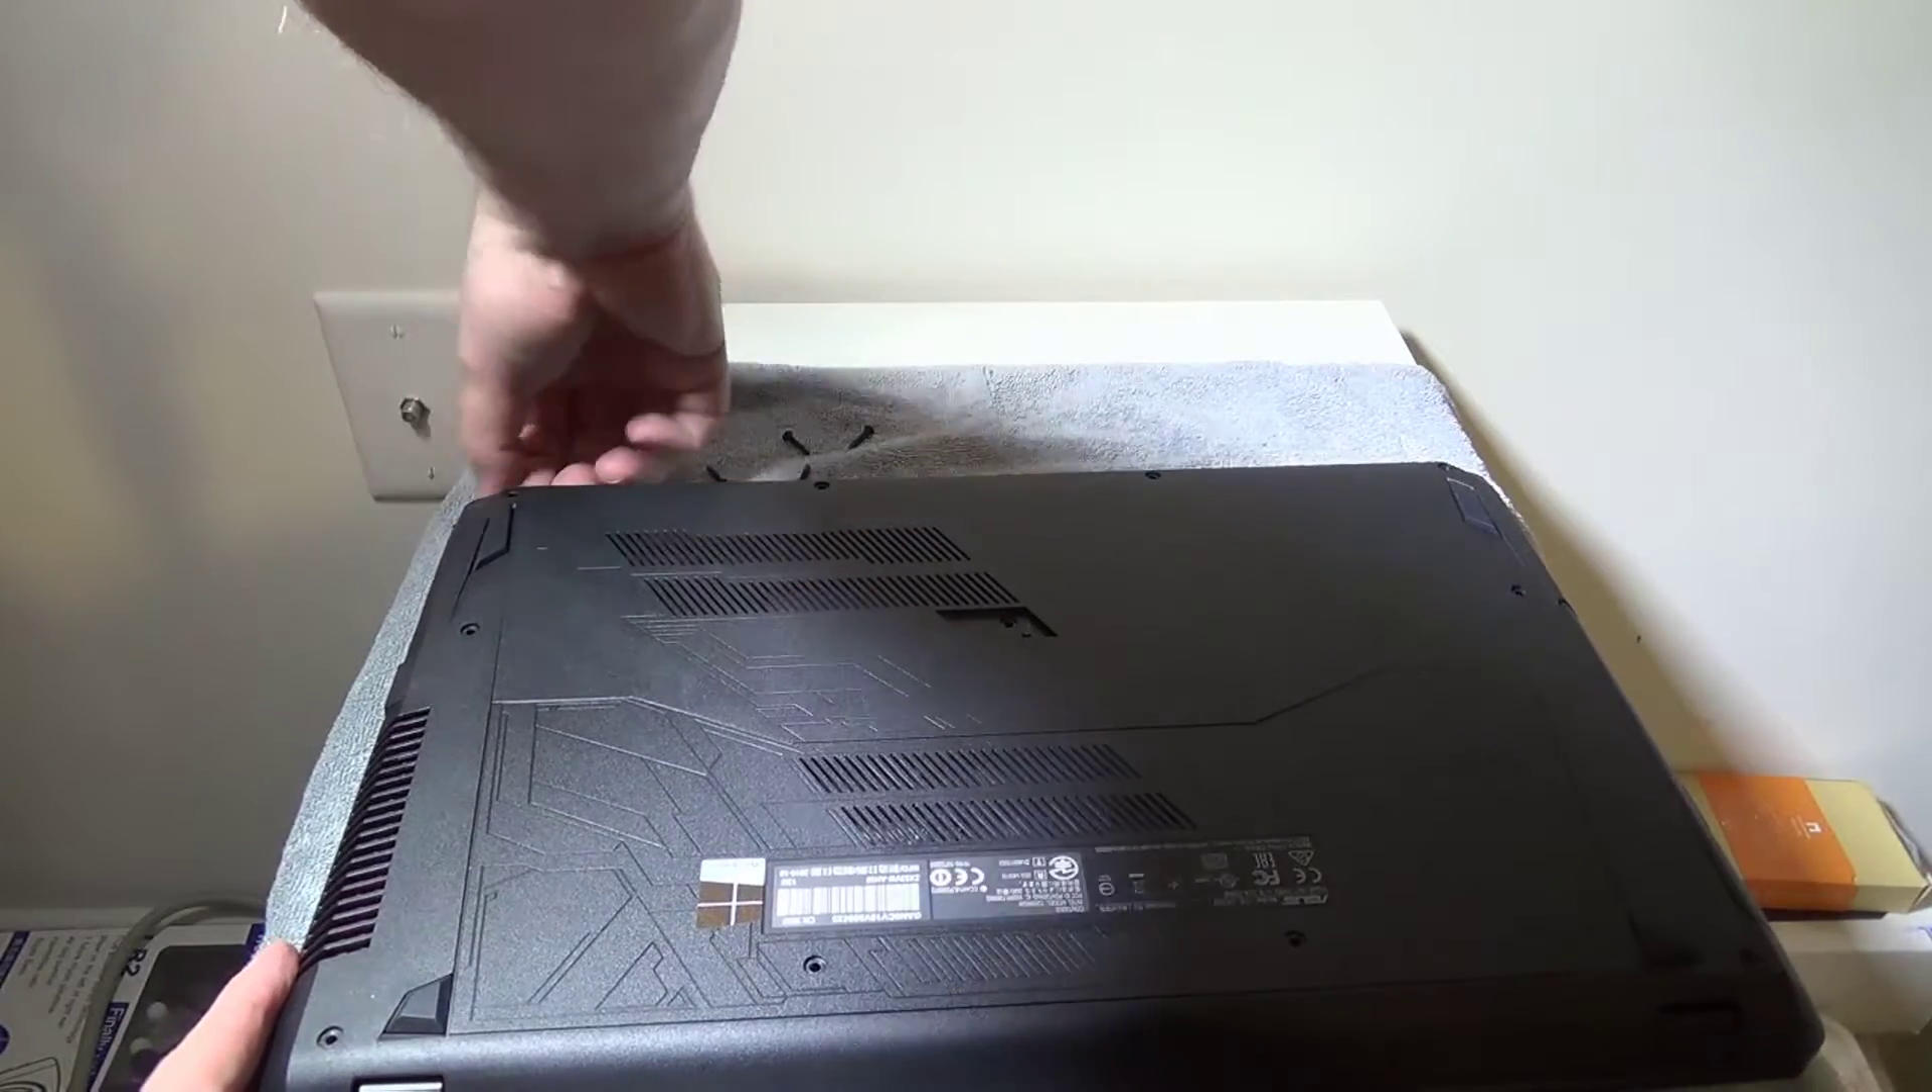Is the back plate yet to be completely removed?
Yes.